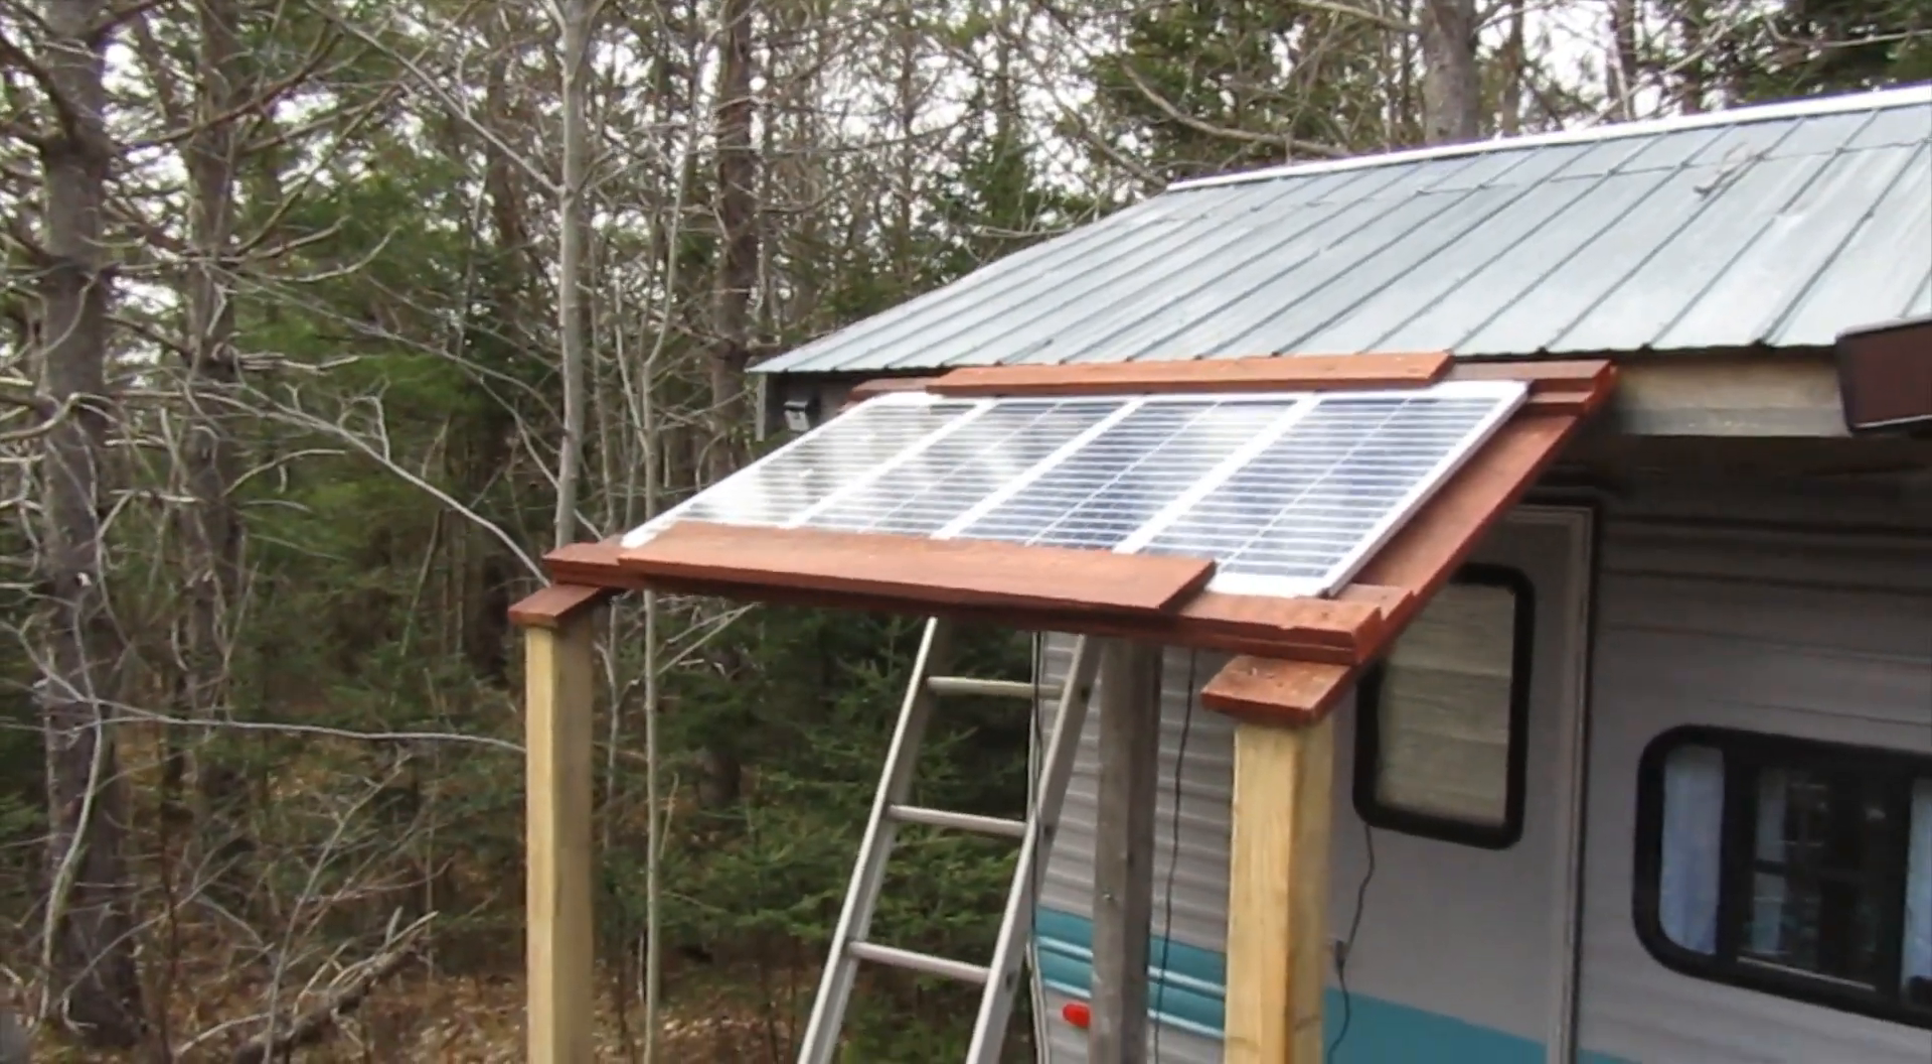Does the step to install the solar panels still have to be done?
No.